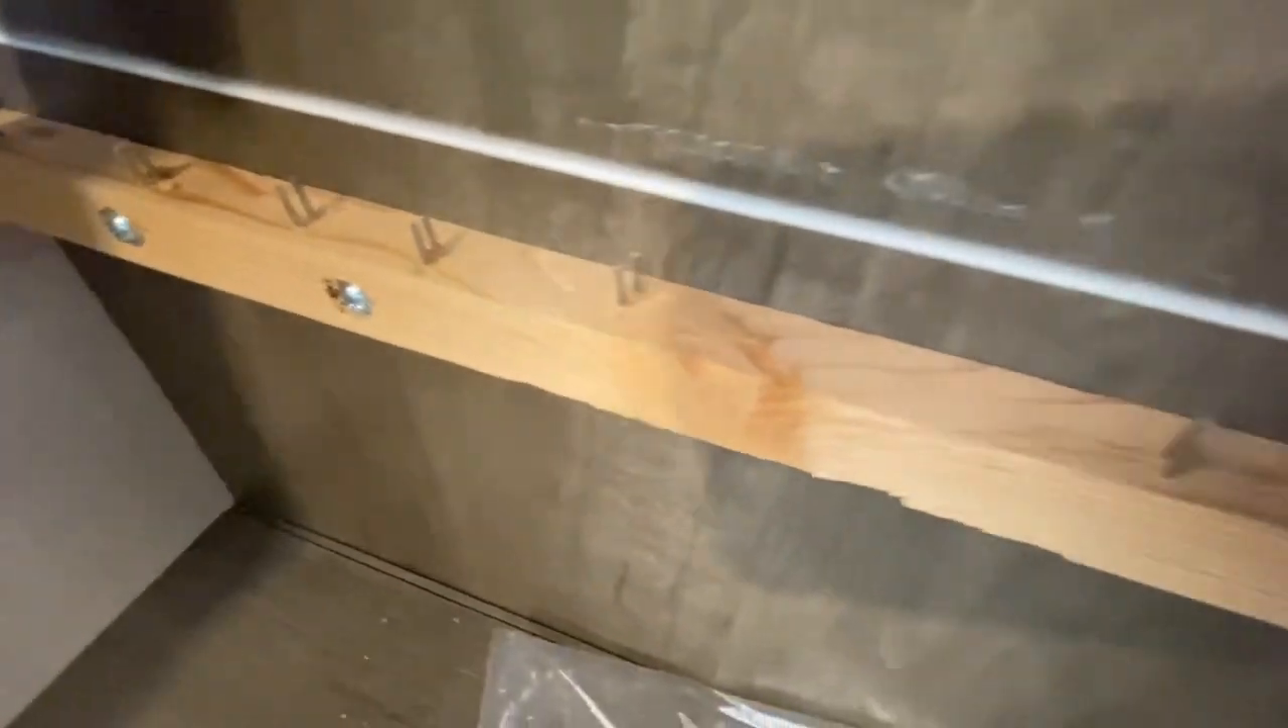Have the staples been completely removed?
No.